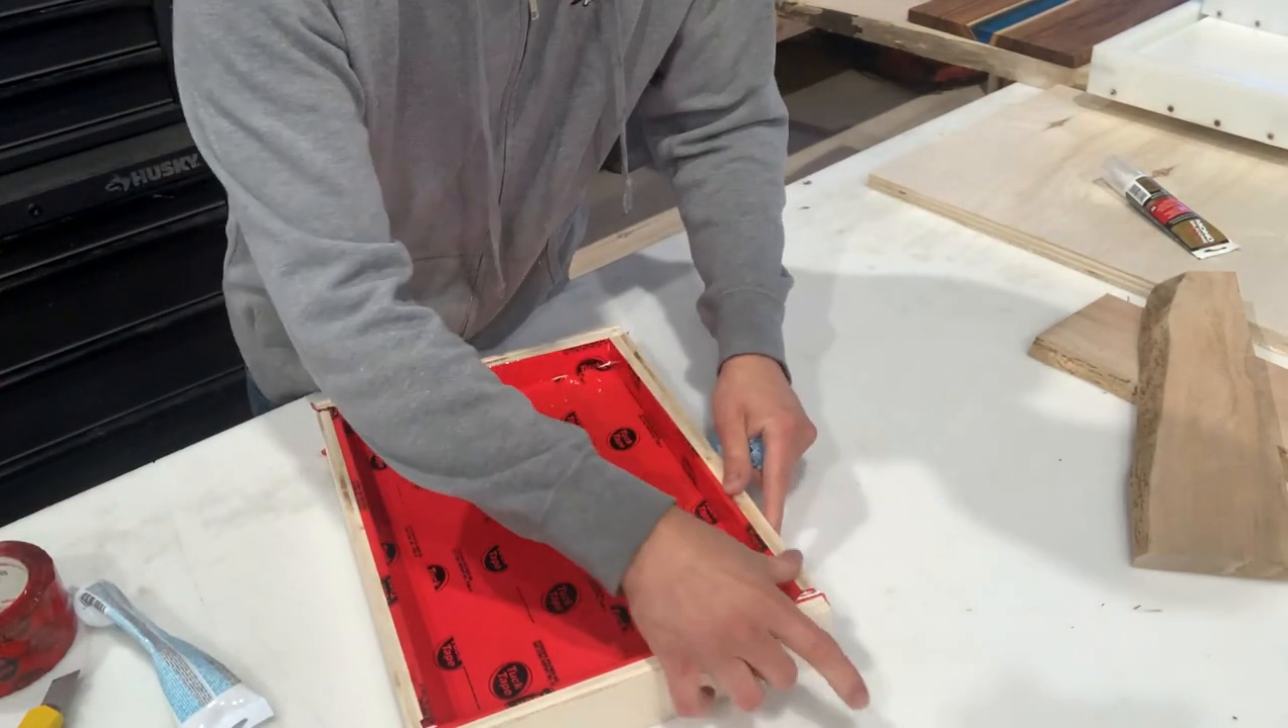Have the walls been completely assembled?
Yes.